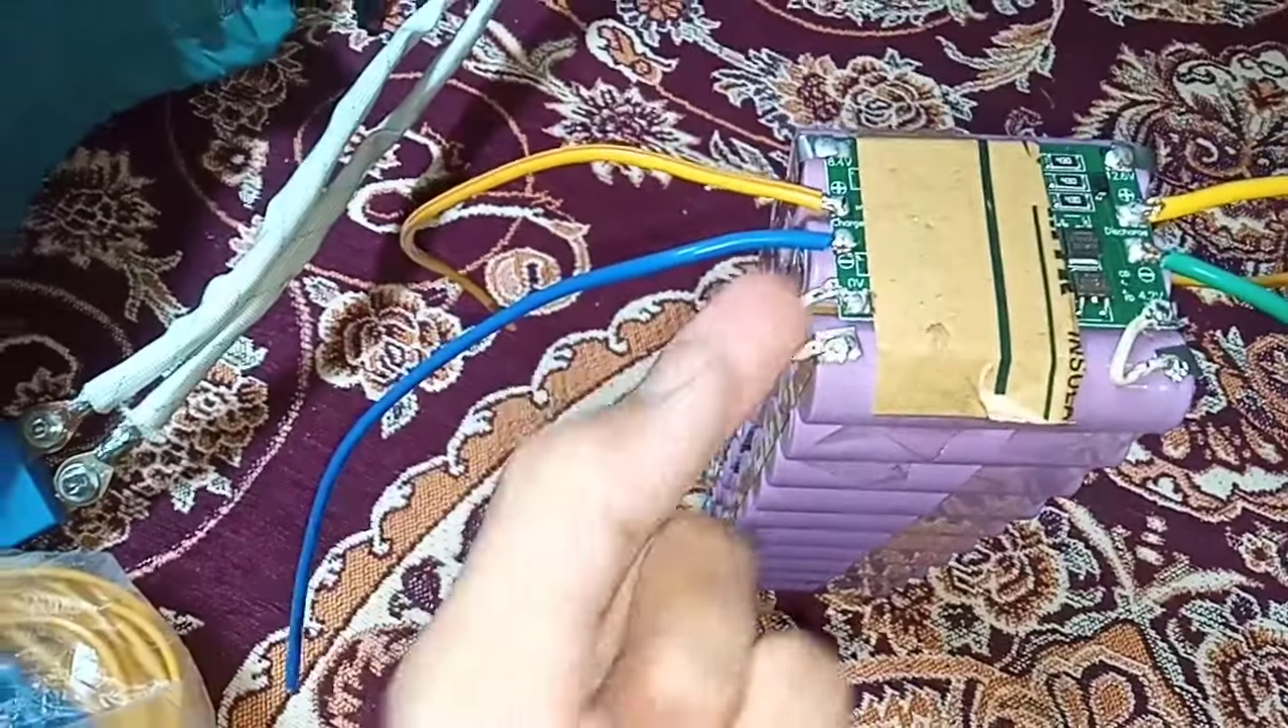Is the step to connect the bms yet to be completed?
No.